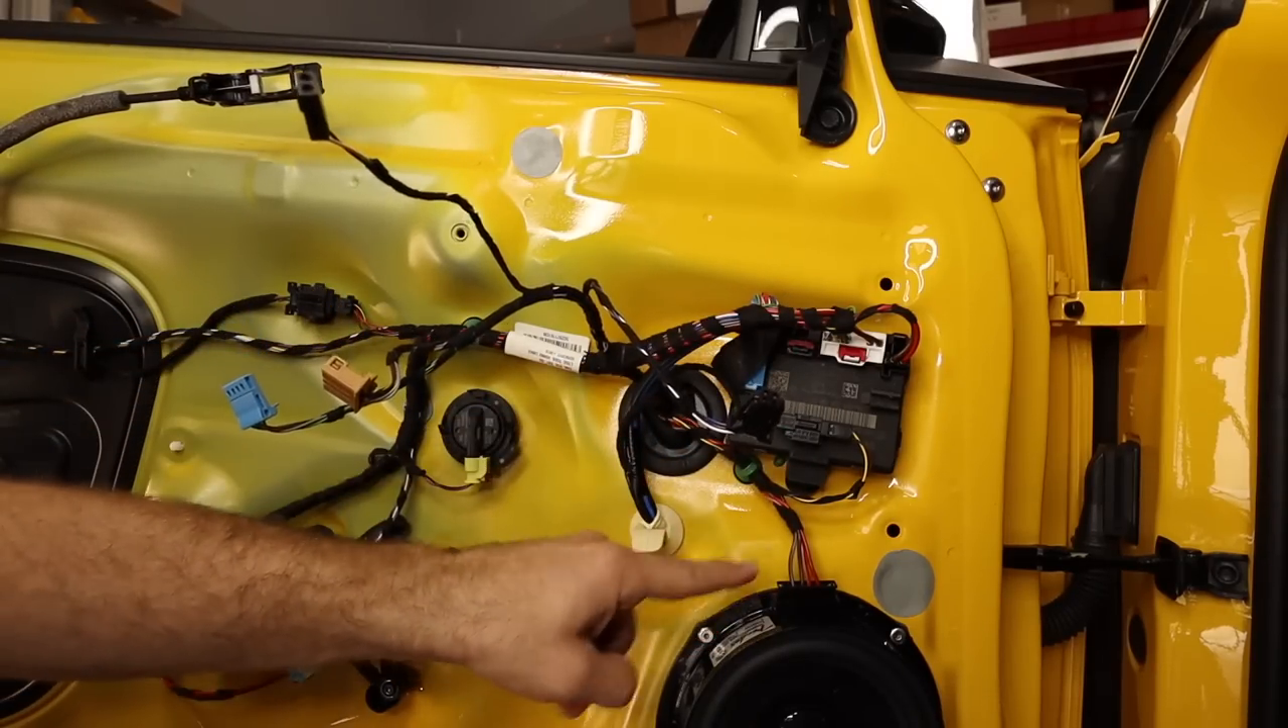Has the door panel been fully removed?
Yes.